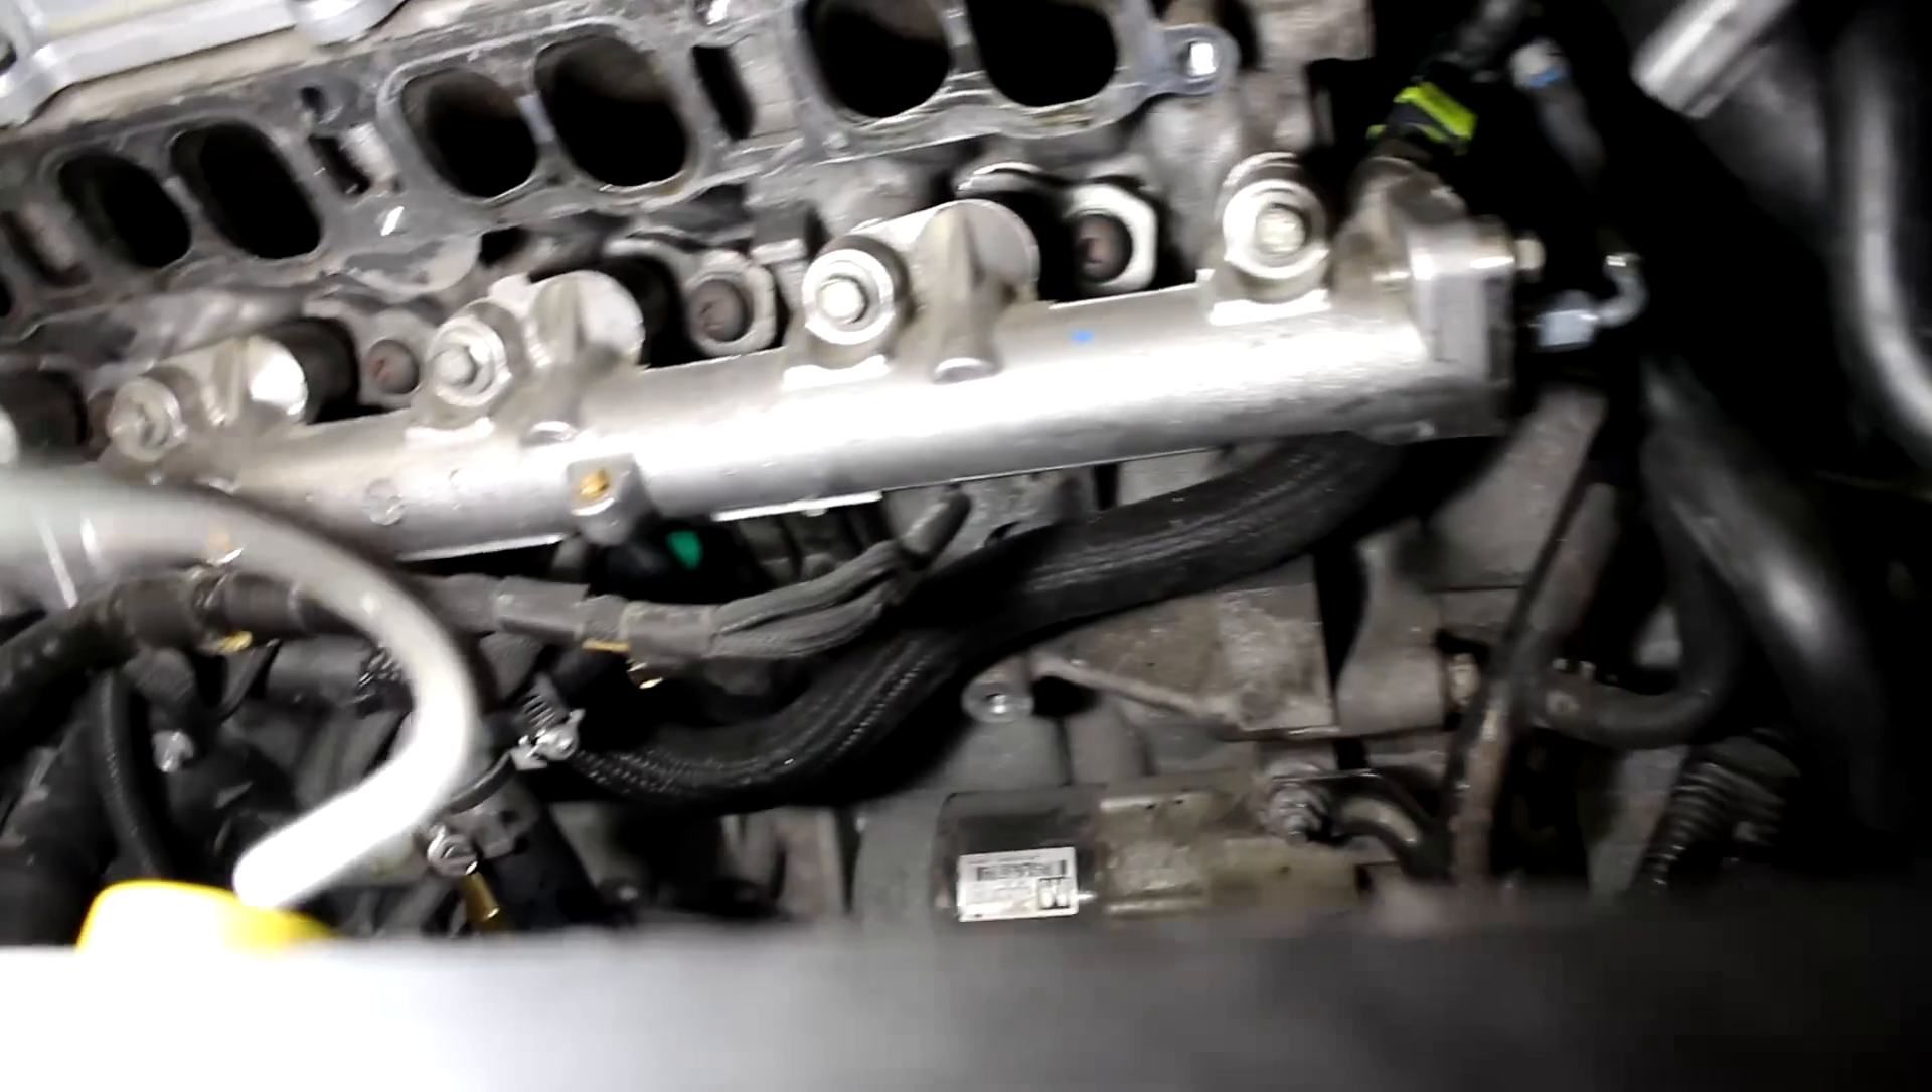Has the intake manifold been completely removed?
Yes.